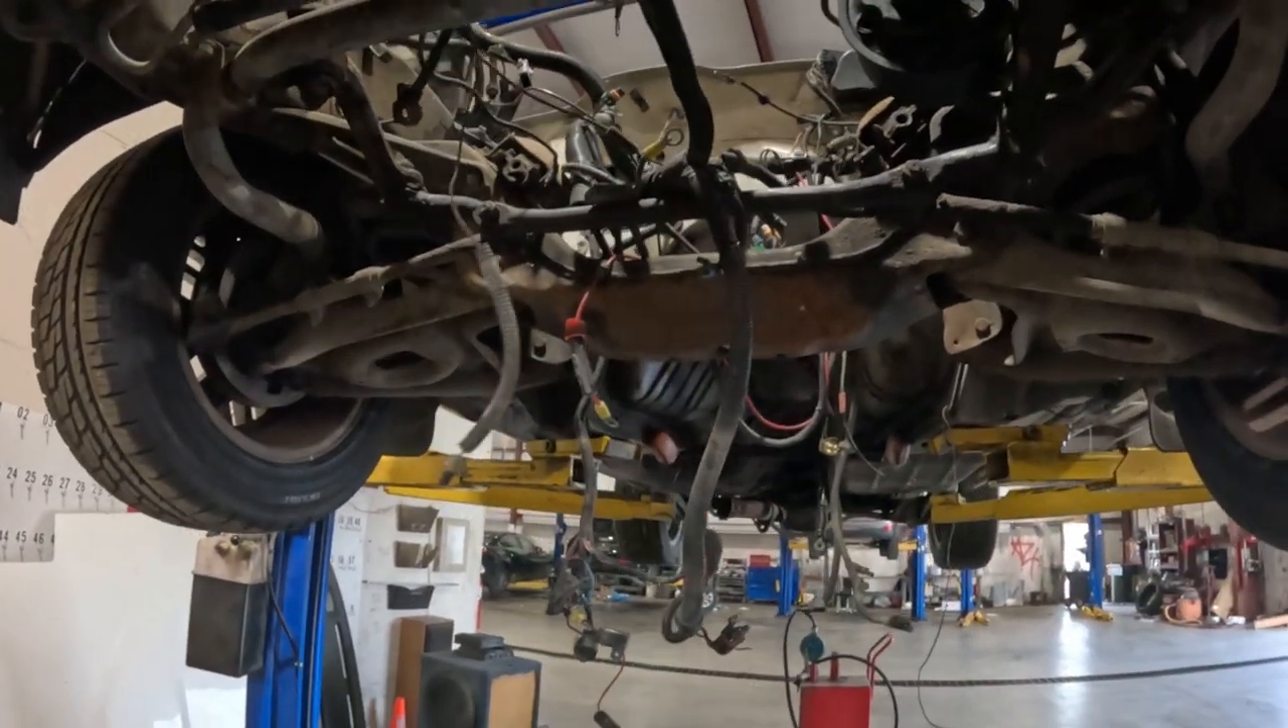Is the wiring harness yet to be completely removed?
Yes.